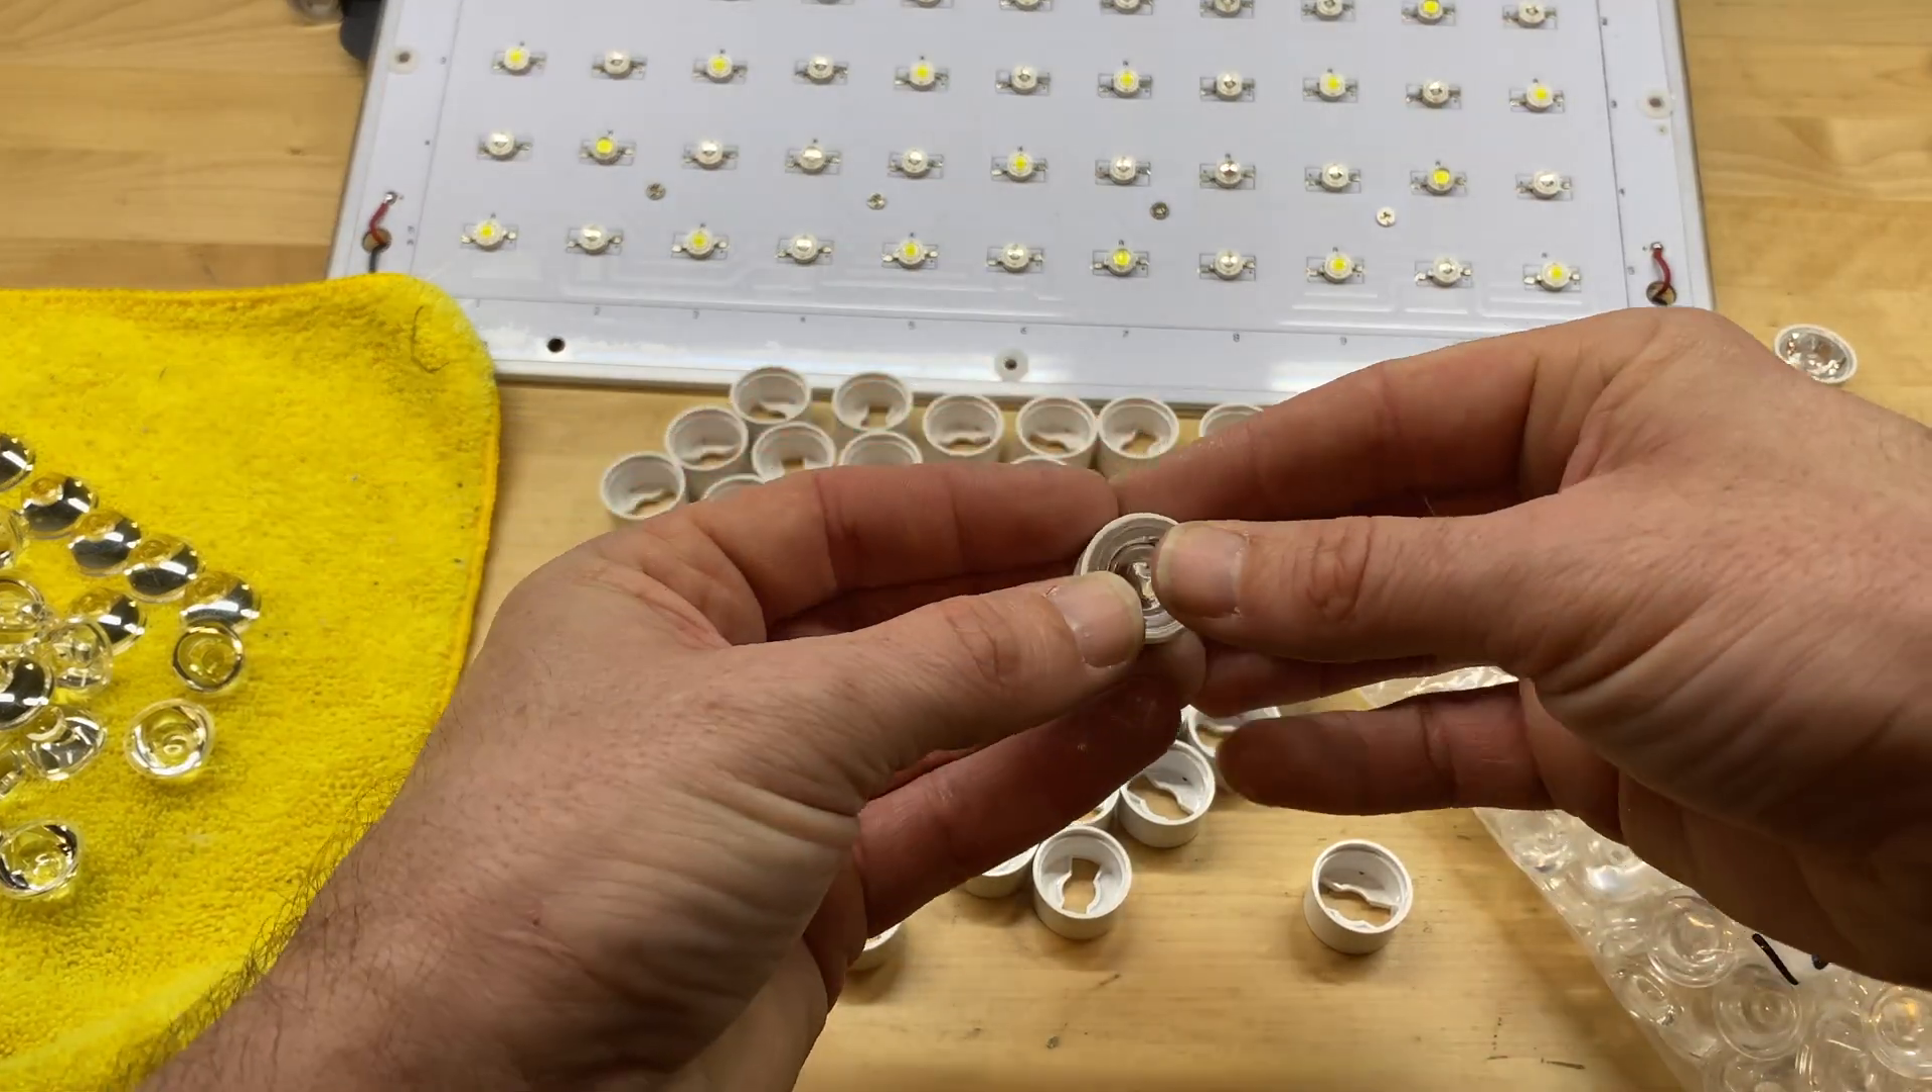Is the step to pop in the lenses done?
No.